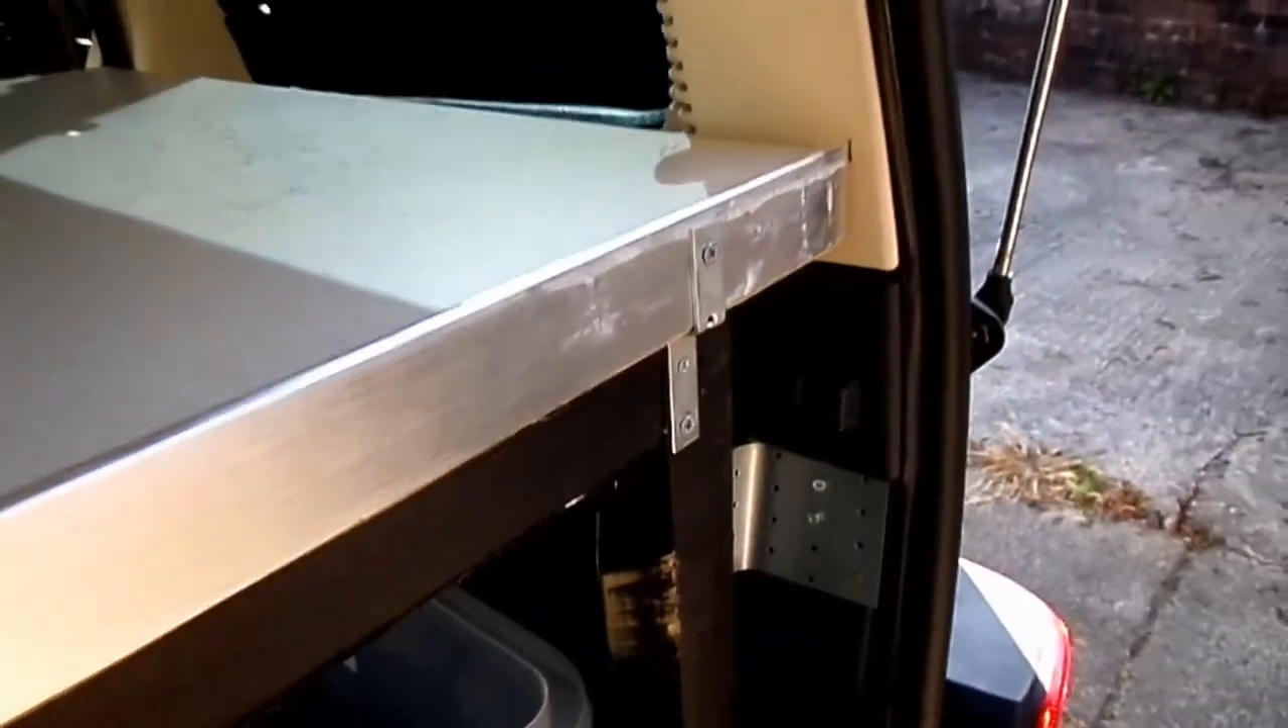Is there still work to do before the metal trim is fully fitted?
No.